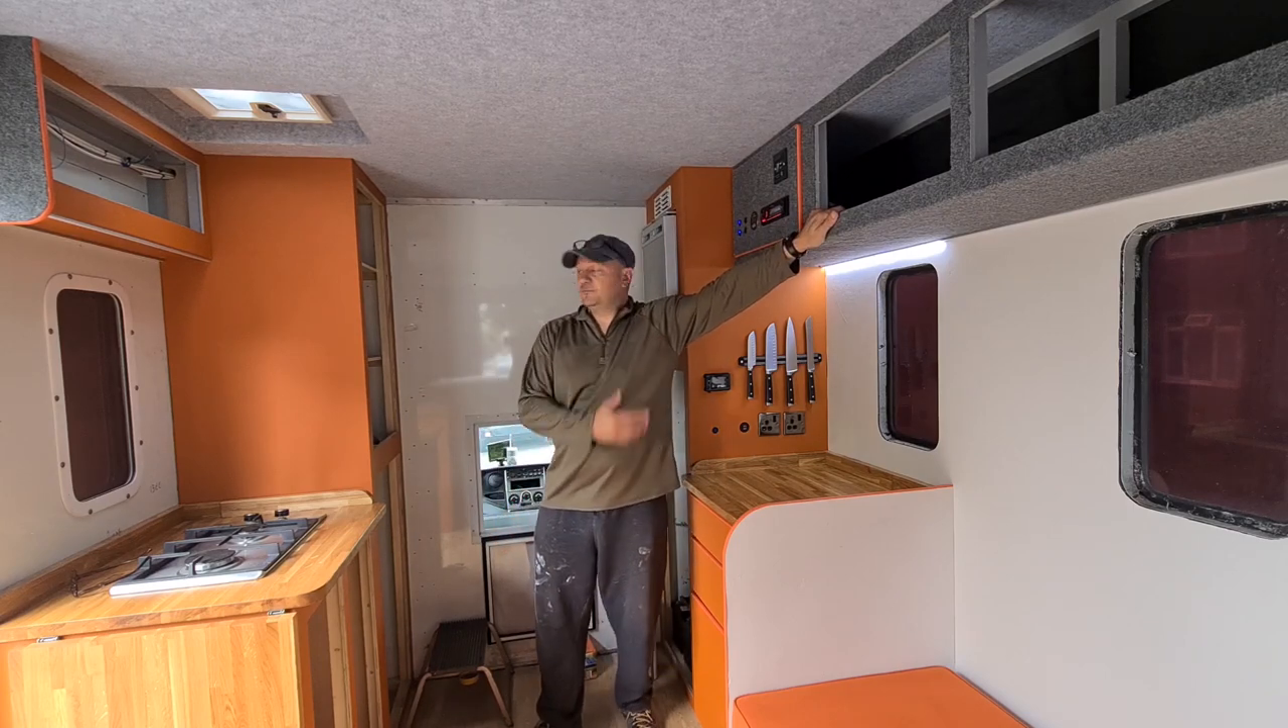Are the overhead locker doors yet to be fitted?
Yes.